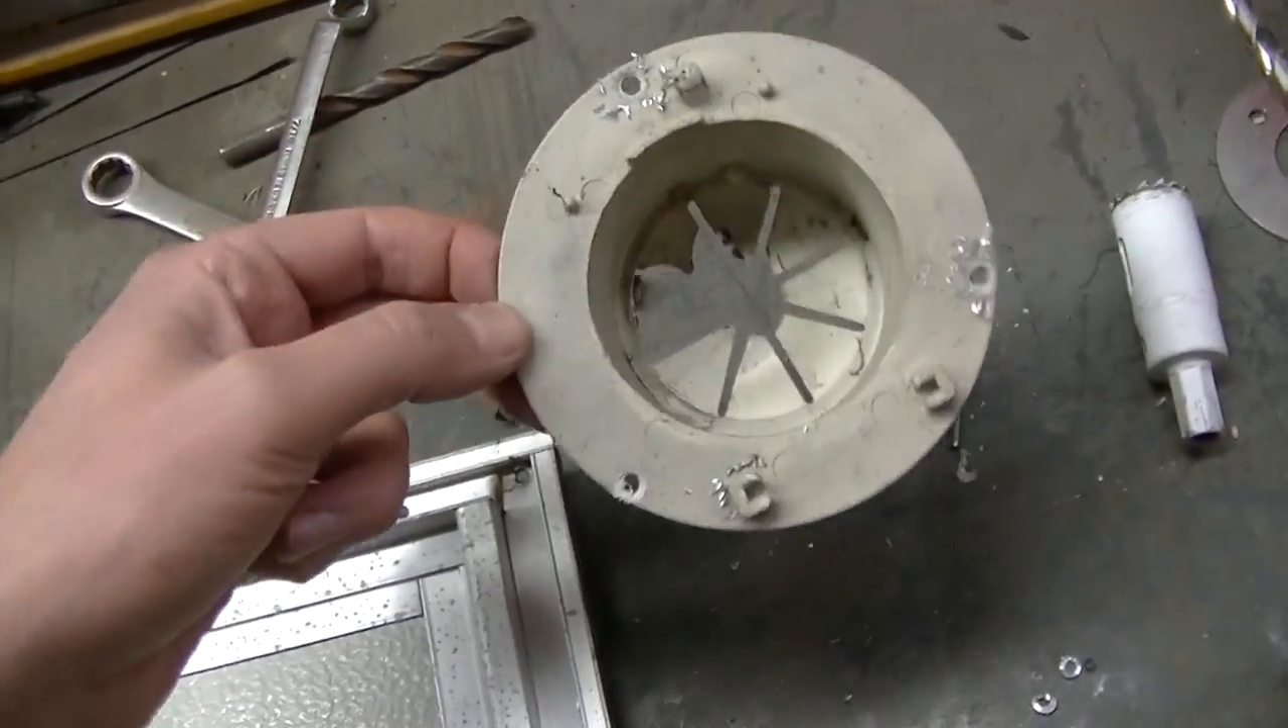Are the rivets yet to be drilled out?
No.